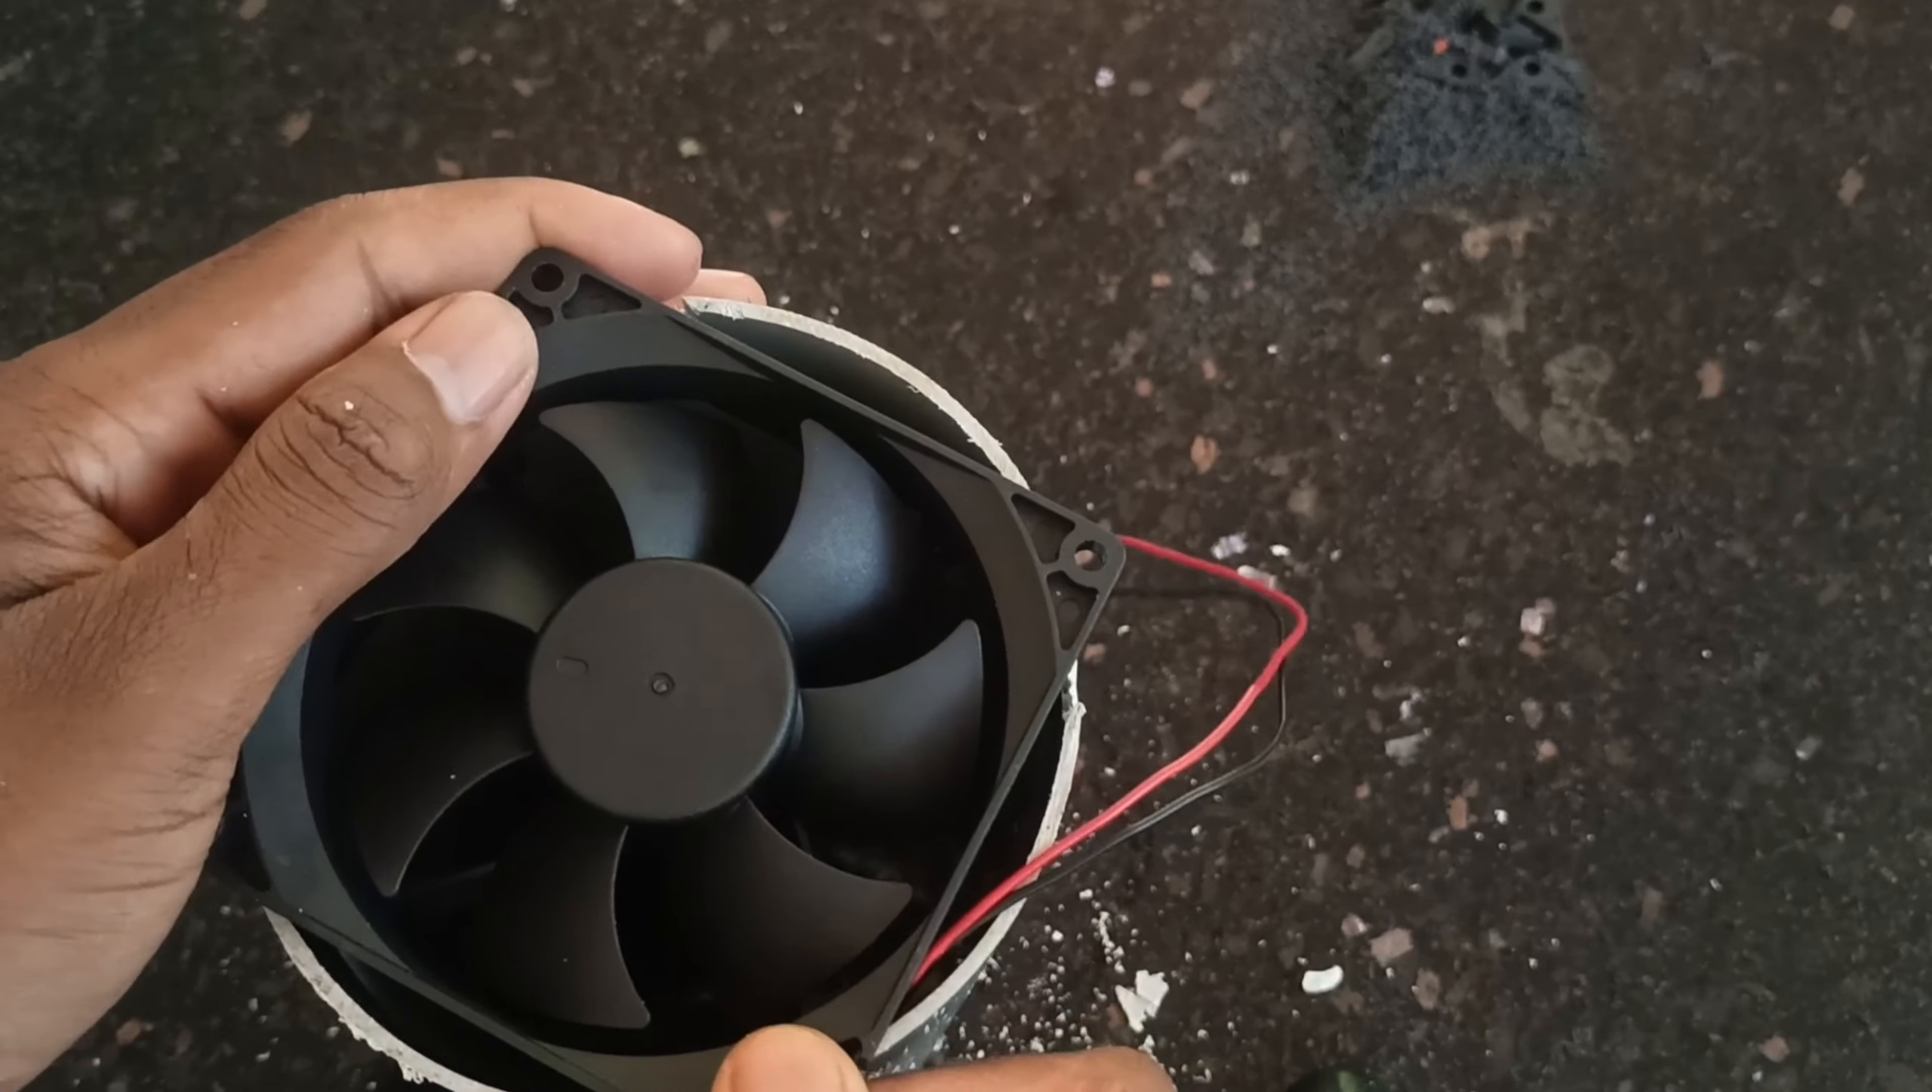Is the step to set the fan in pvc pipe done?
No.